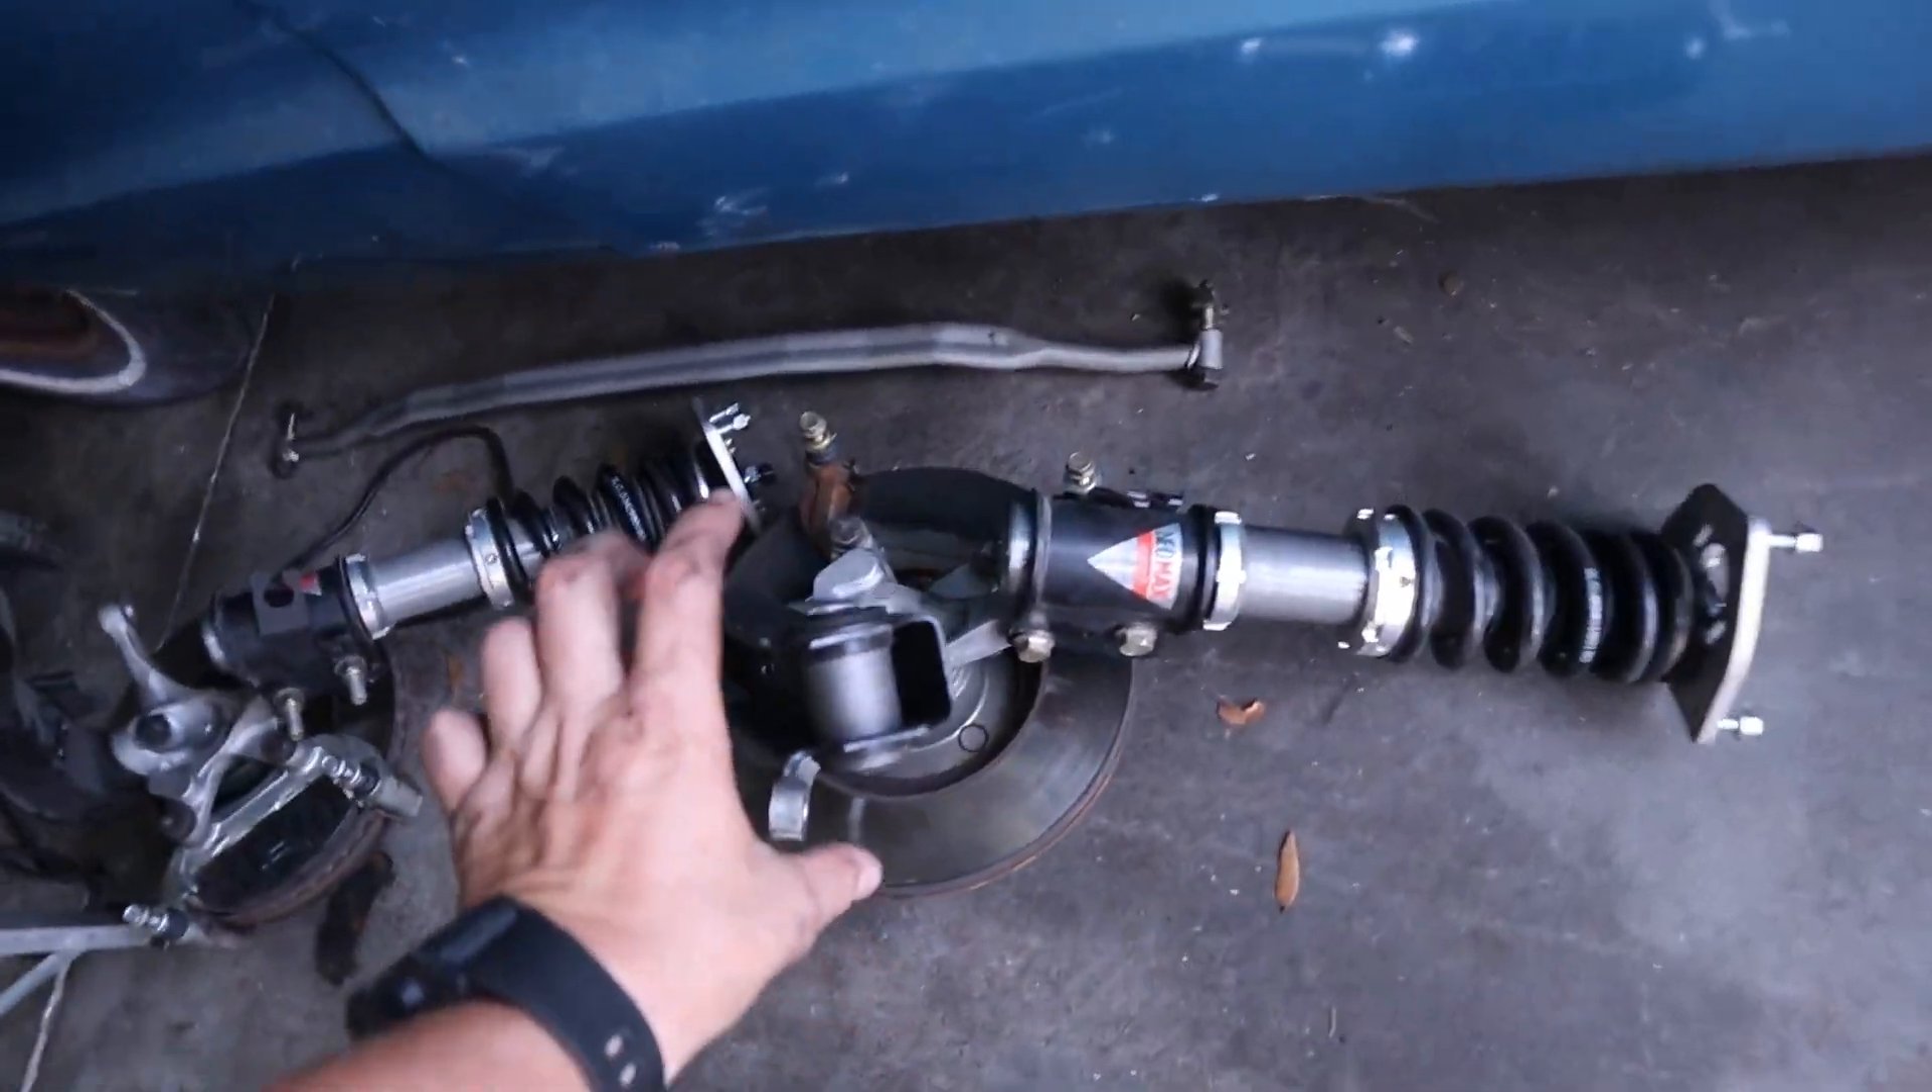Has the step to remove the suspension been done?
Yes.